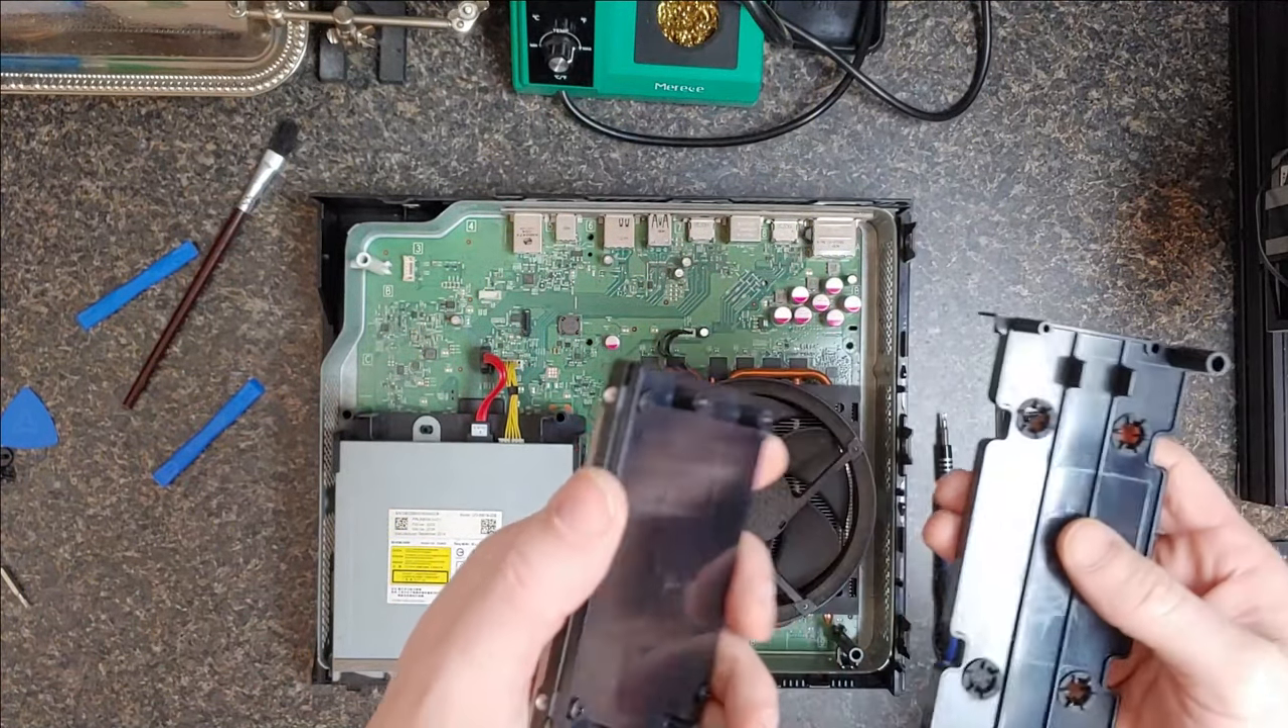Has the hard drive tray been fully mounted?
No.